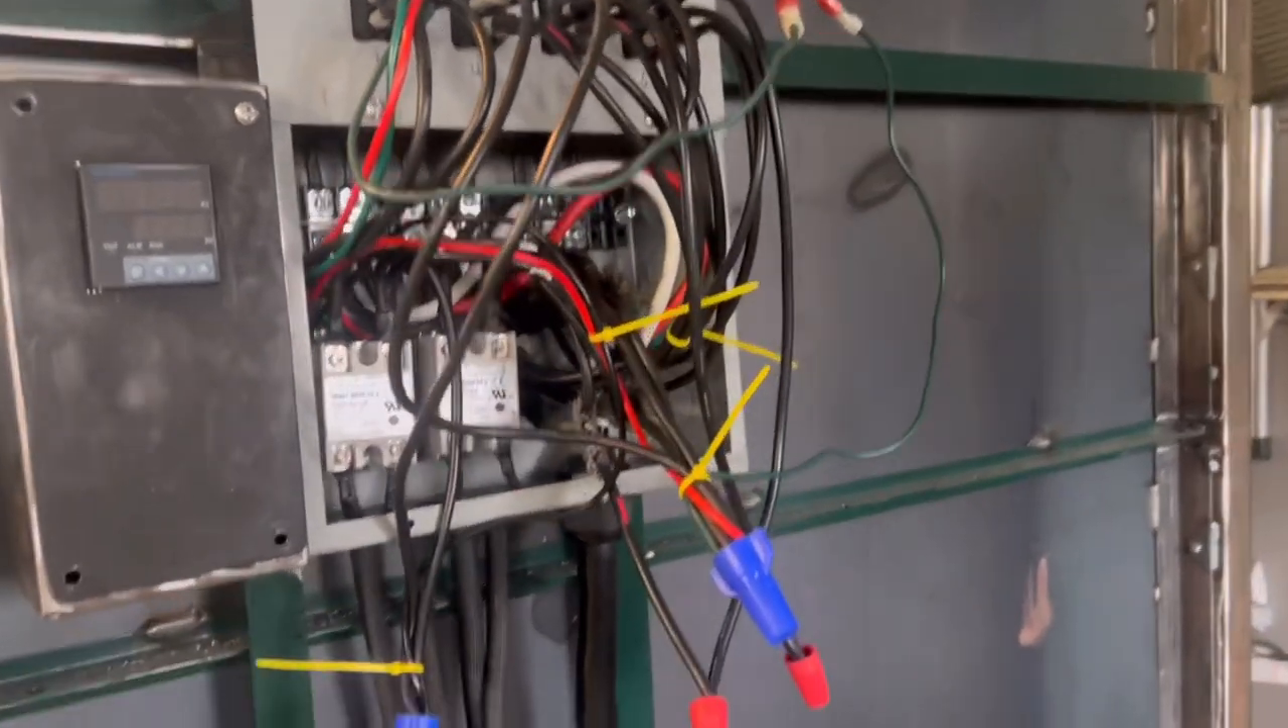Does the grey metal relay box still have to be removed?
Yes.